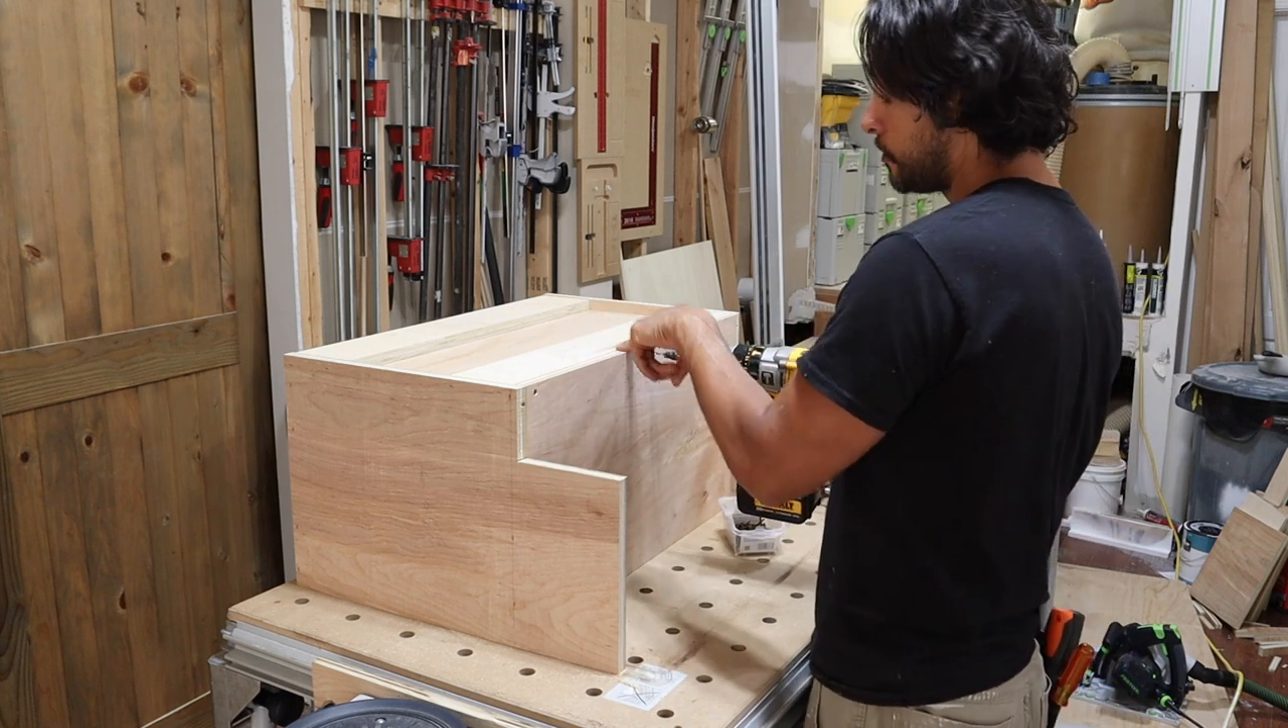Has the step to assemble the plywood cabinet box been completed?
No.